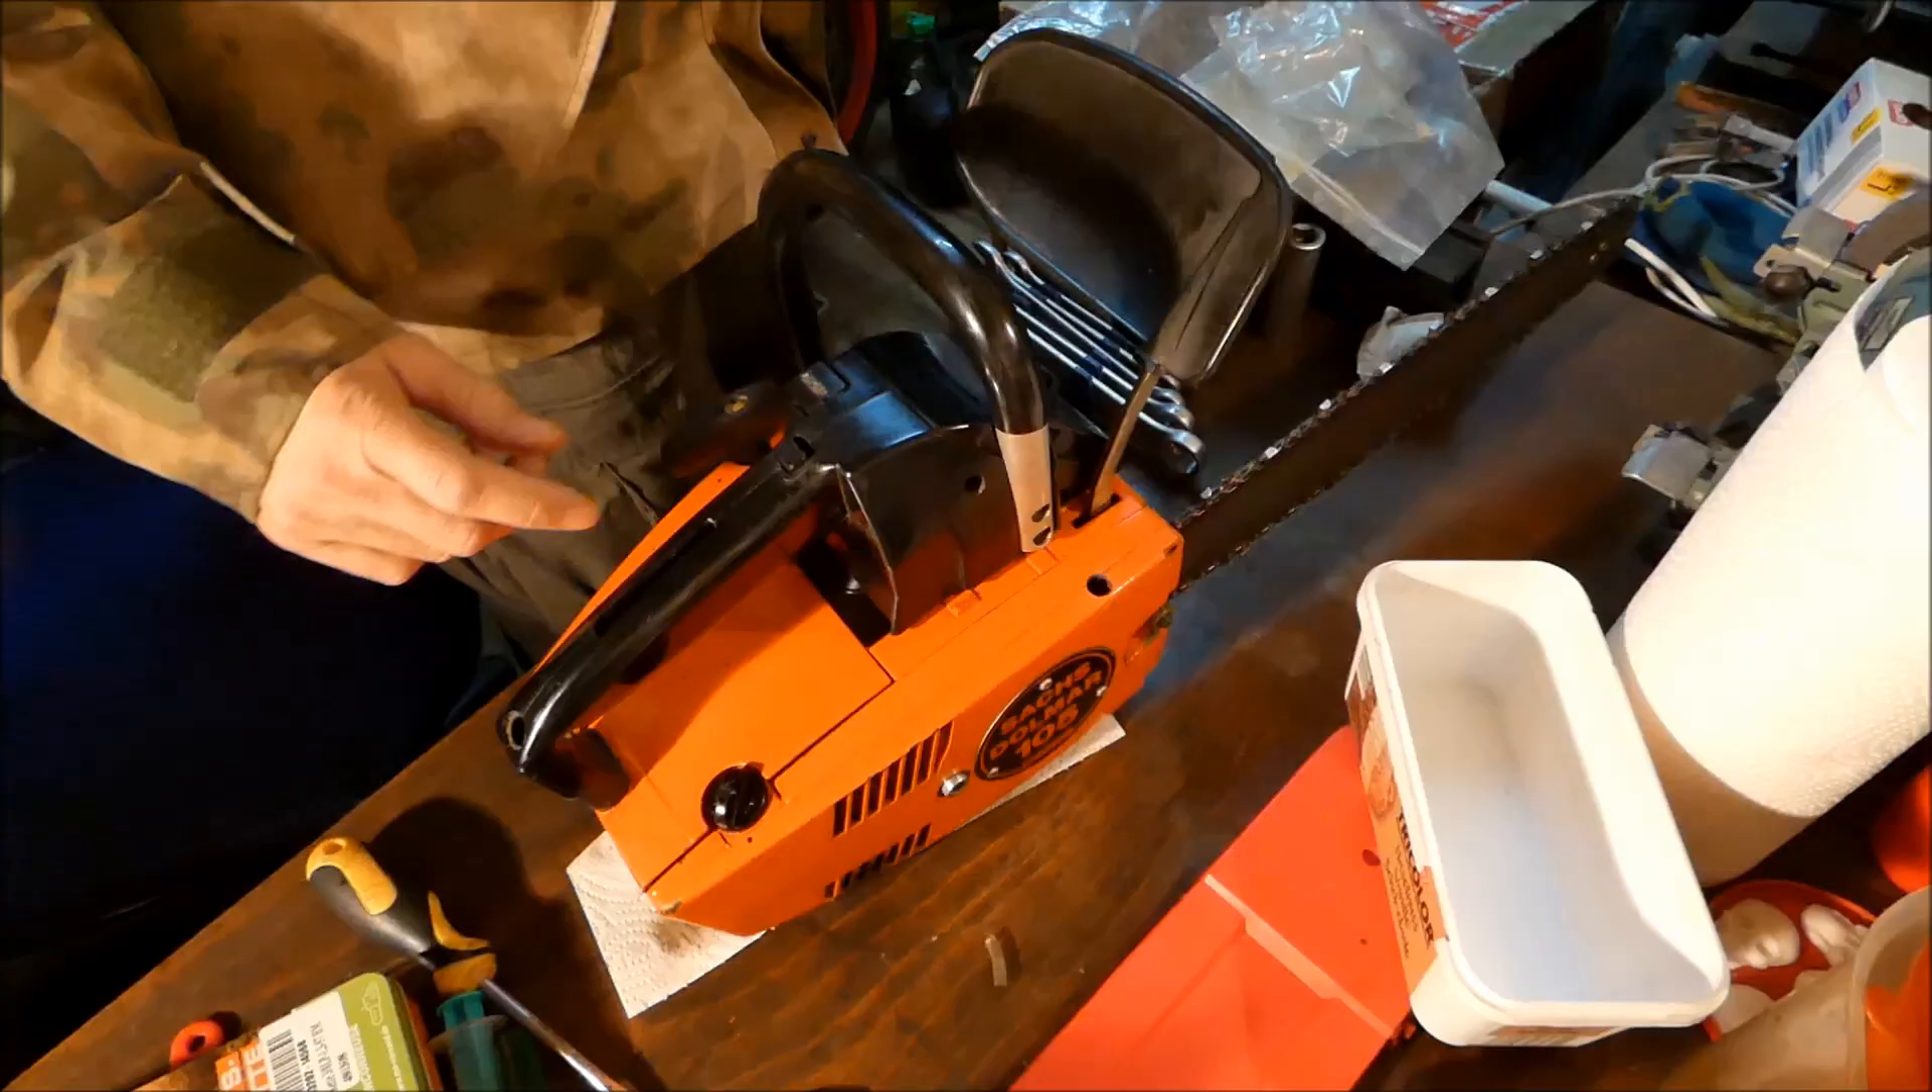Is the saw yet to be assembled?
No.